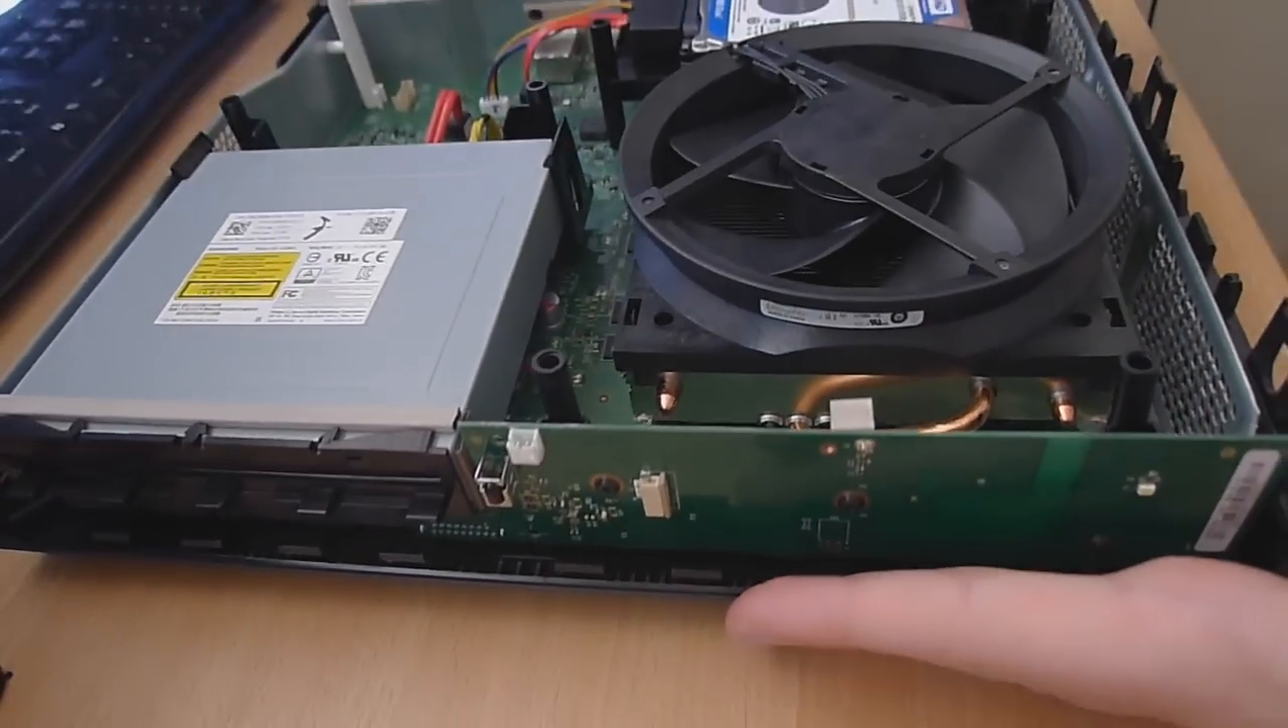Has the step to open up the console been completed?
Yes.